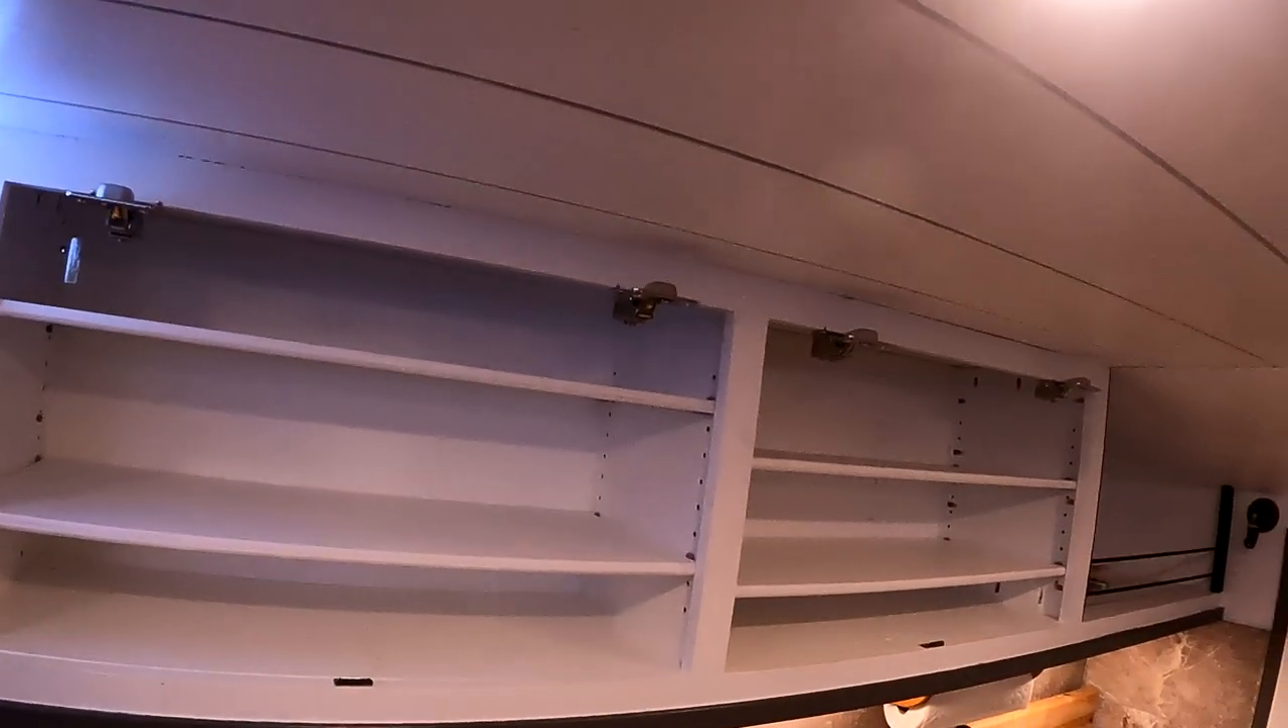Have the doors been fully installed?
No.